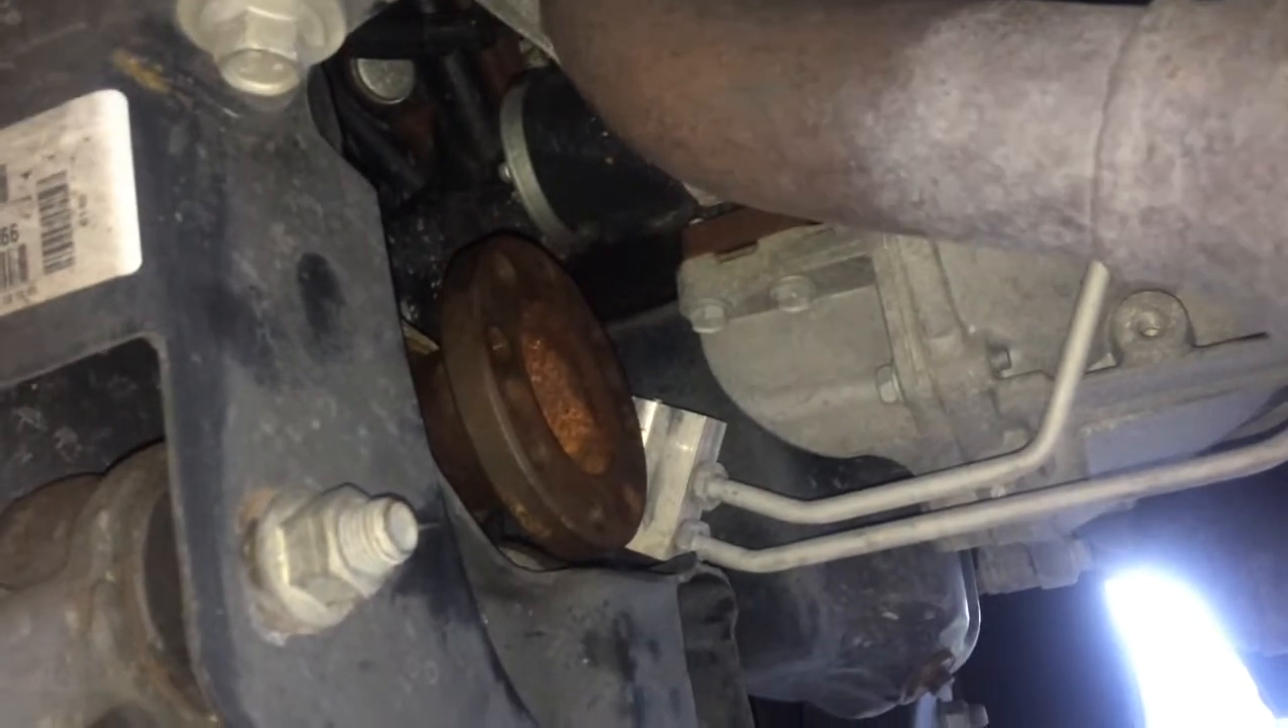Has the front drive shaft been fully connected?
No.